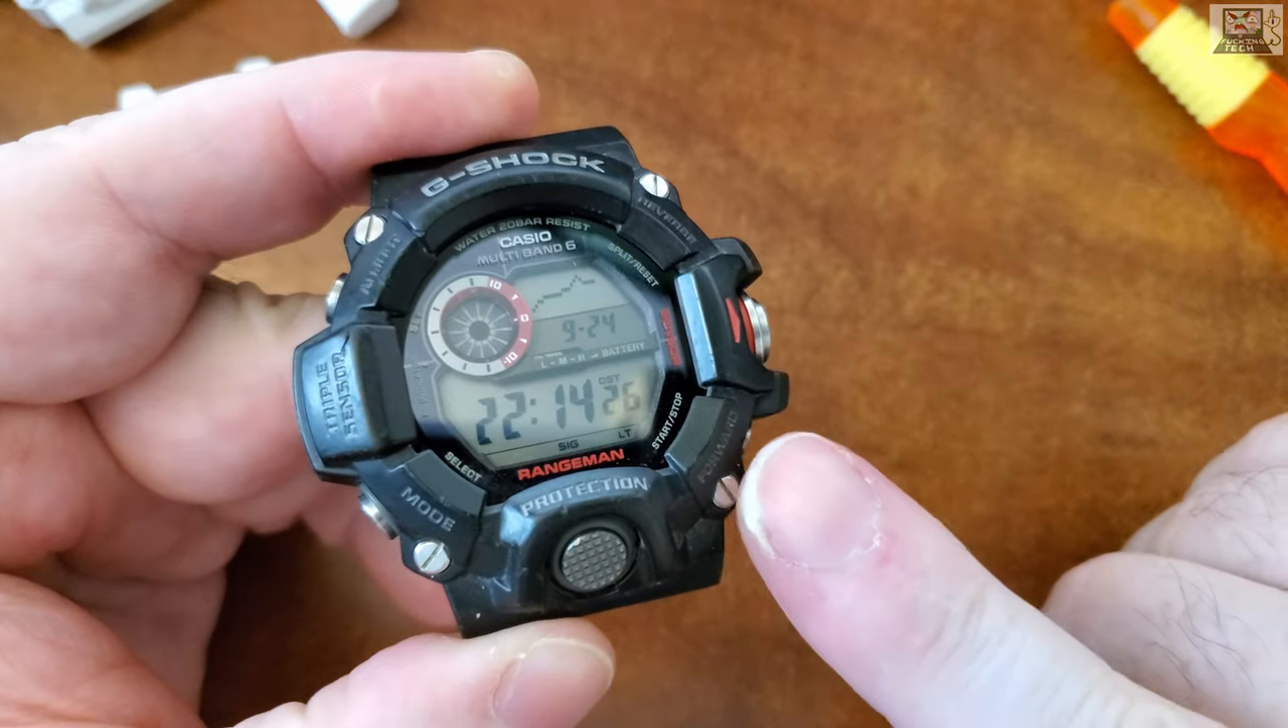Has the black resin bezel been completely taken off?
No.